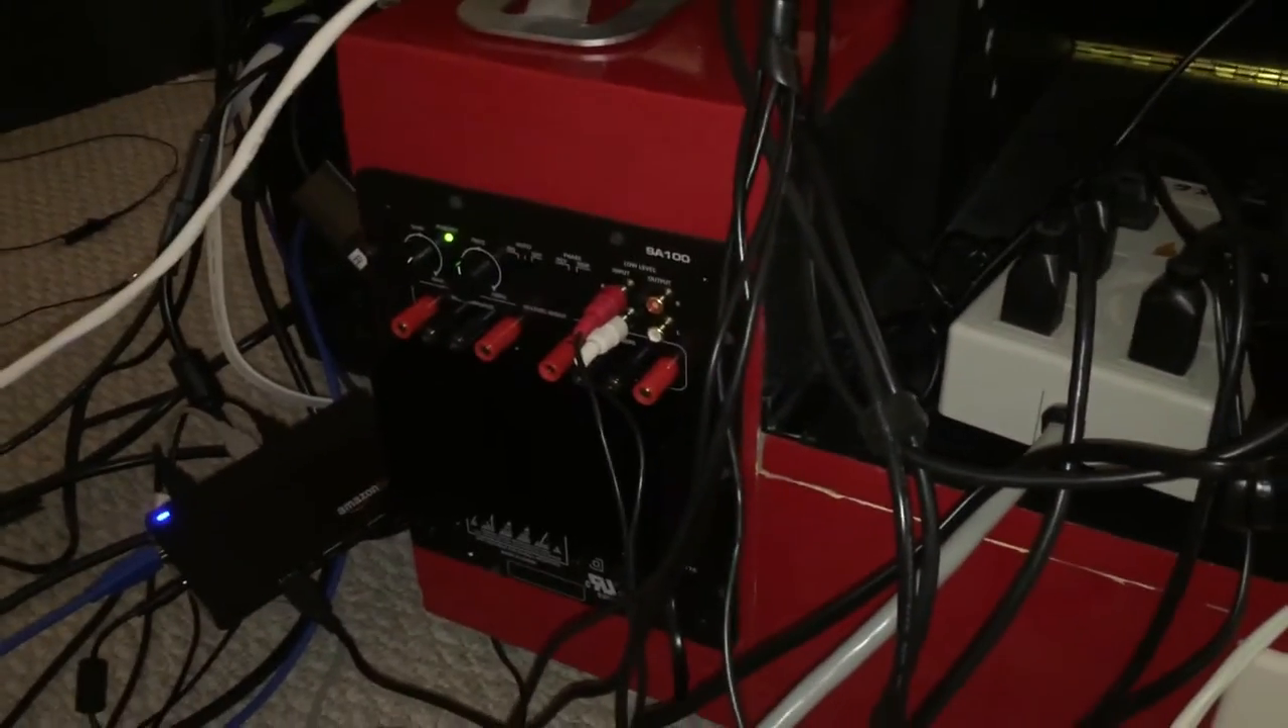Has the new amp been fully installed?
Yes.